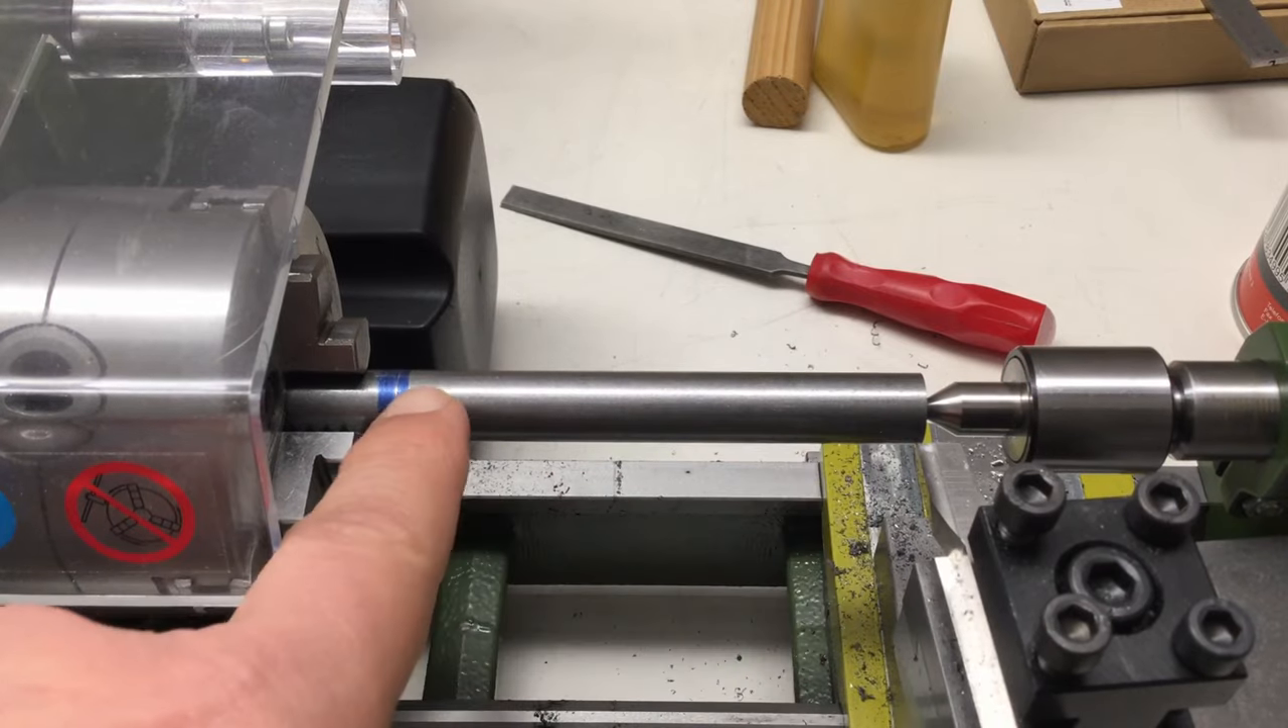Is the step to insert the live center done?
Yes.